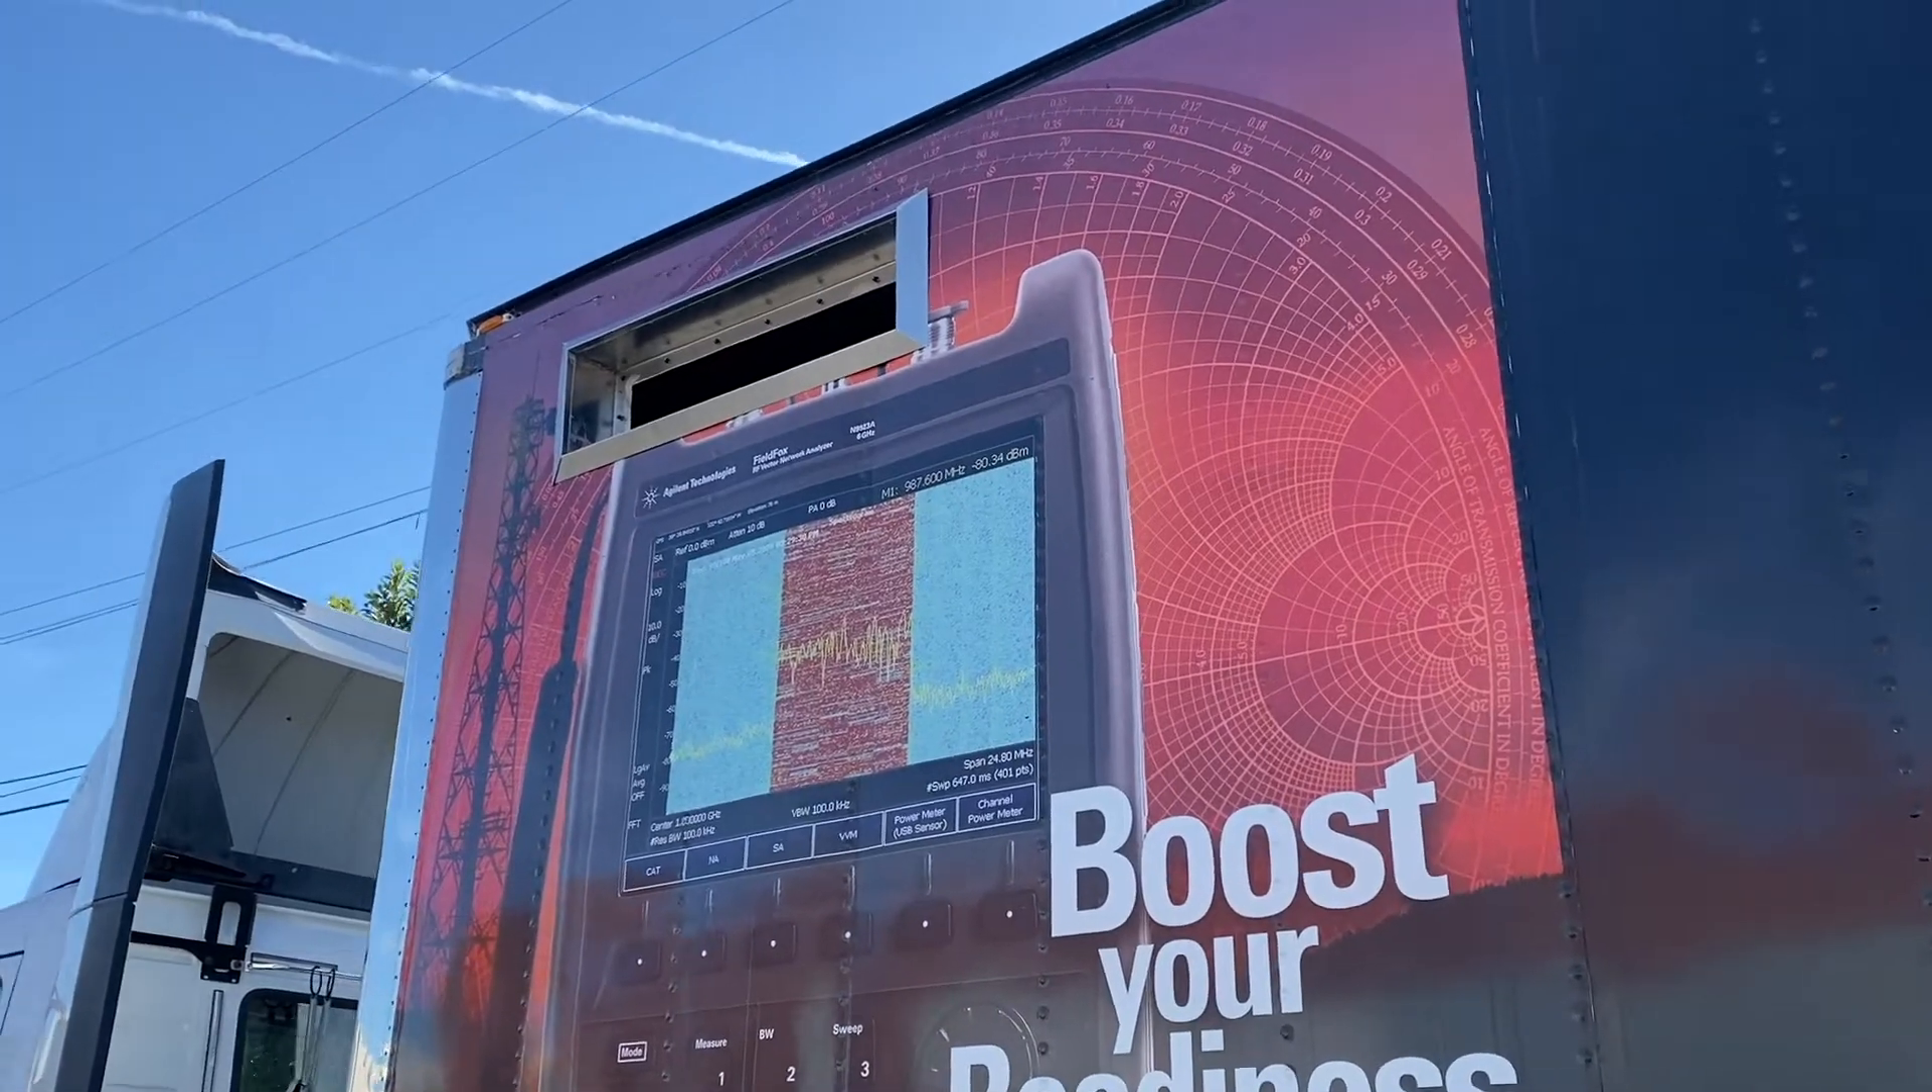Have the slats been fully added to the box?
No.